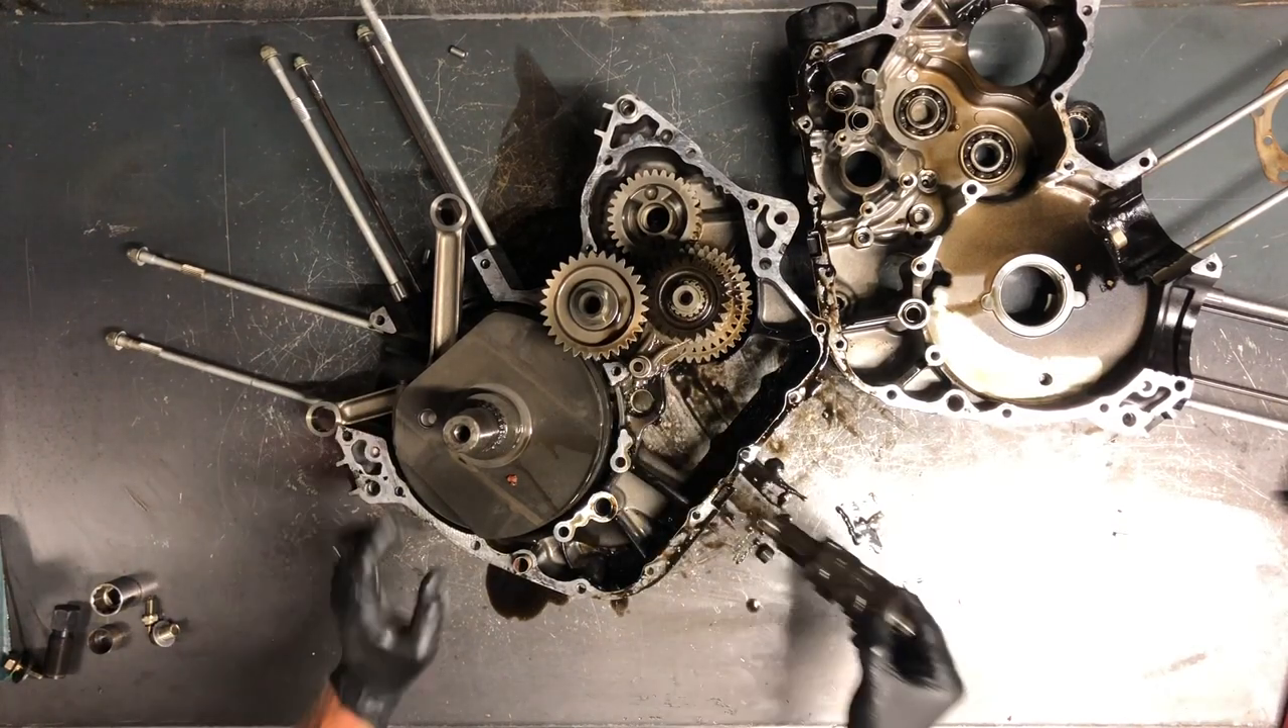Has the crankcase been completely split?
Yes.